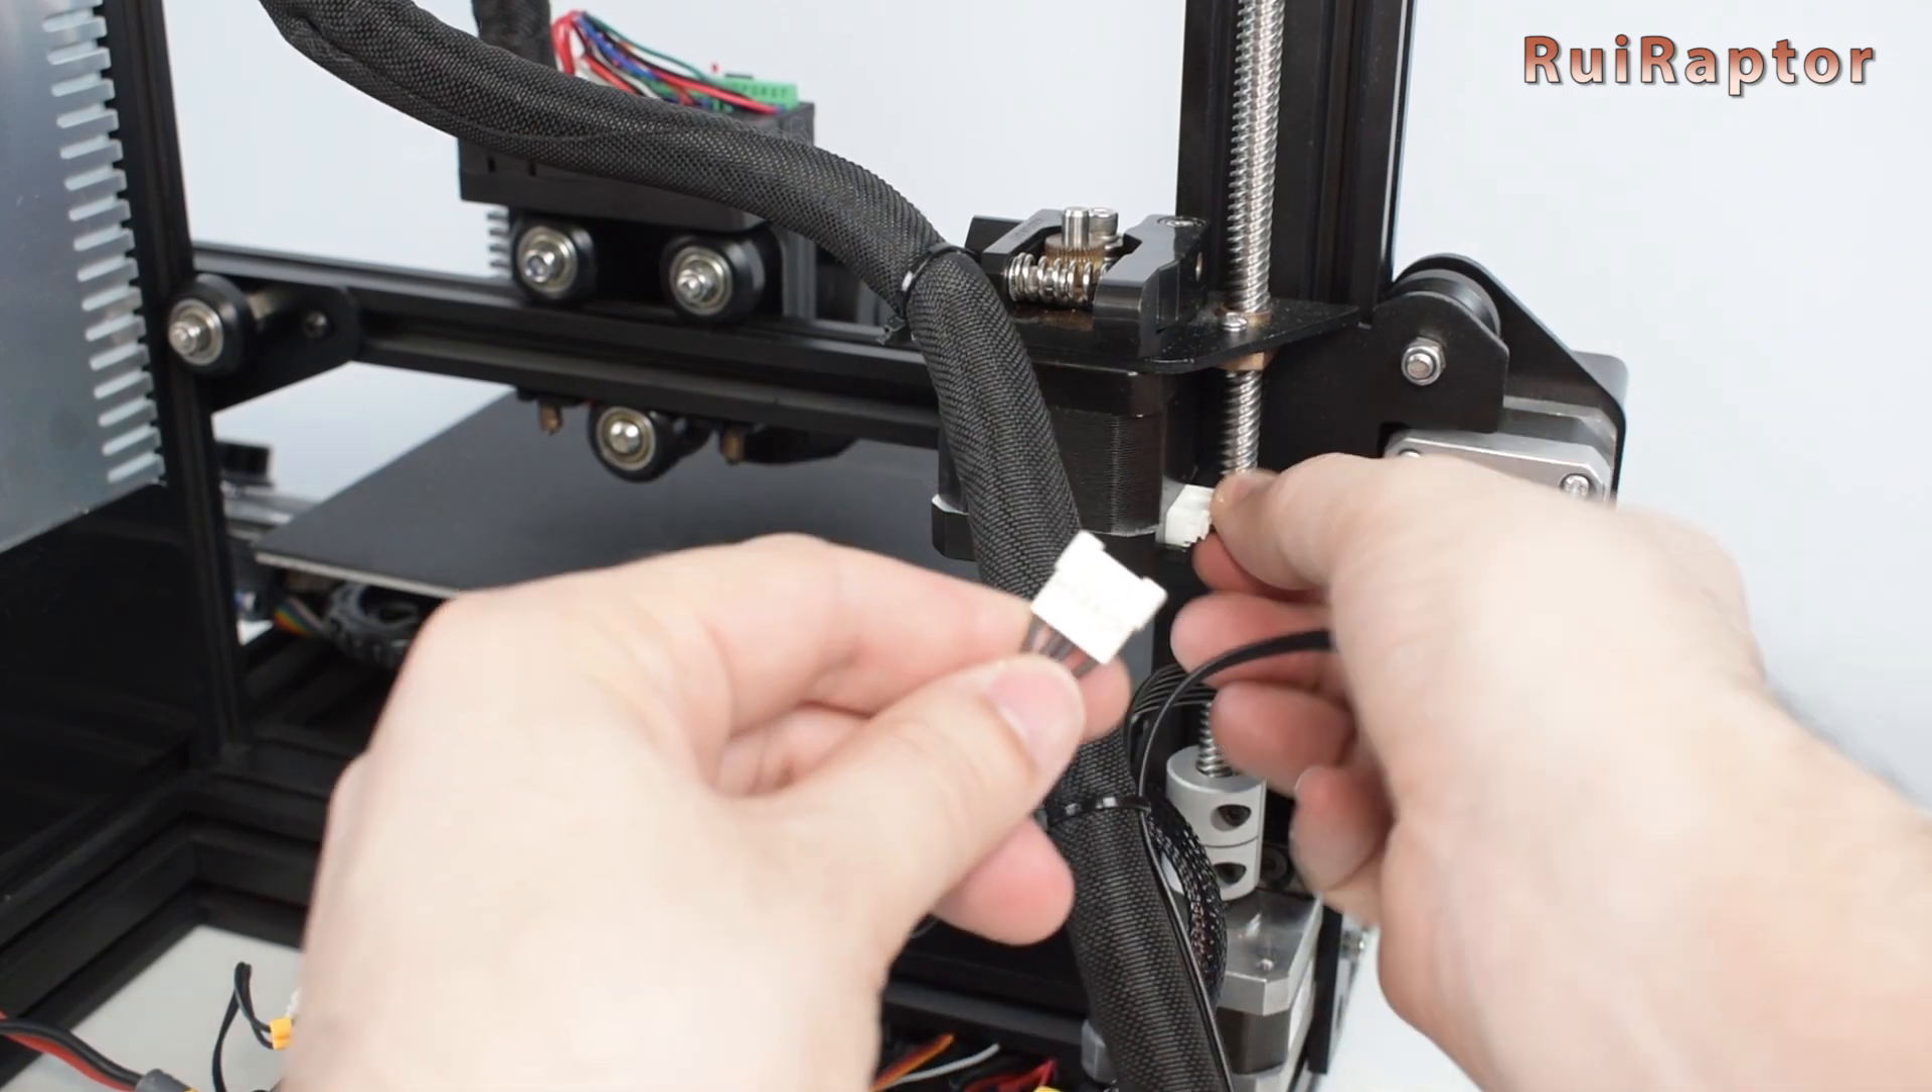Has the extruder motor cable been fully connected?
No.